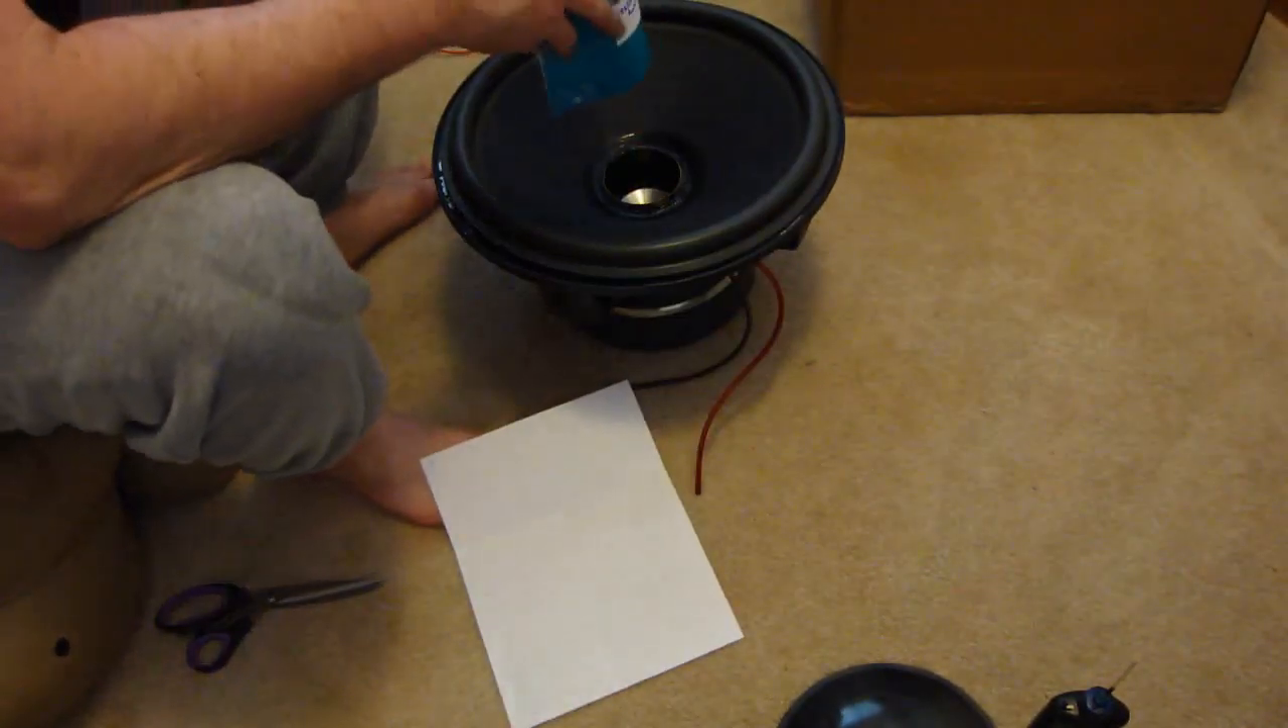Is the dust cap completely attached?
No.